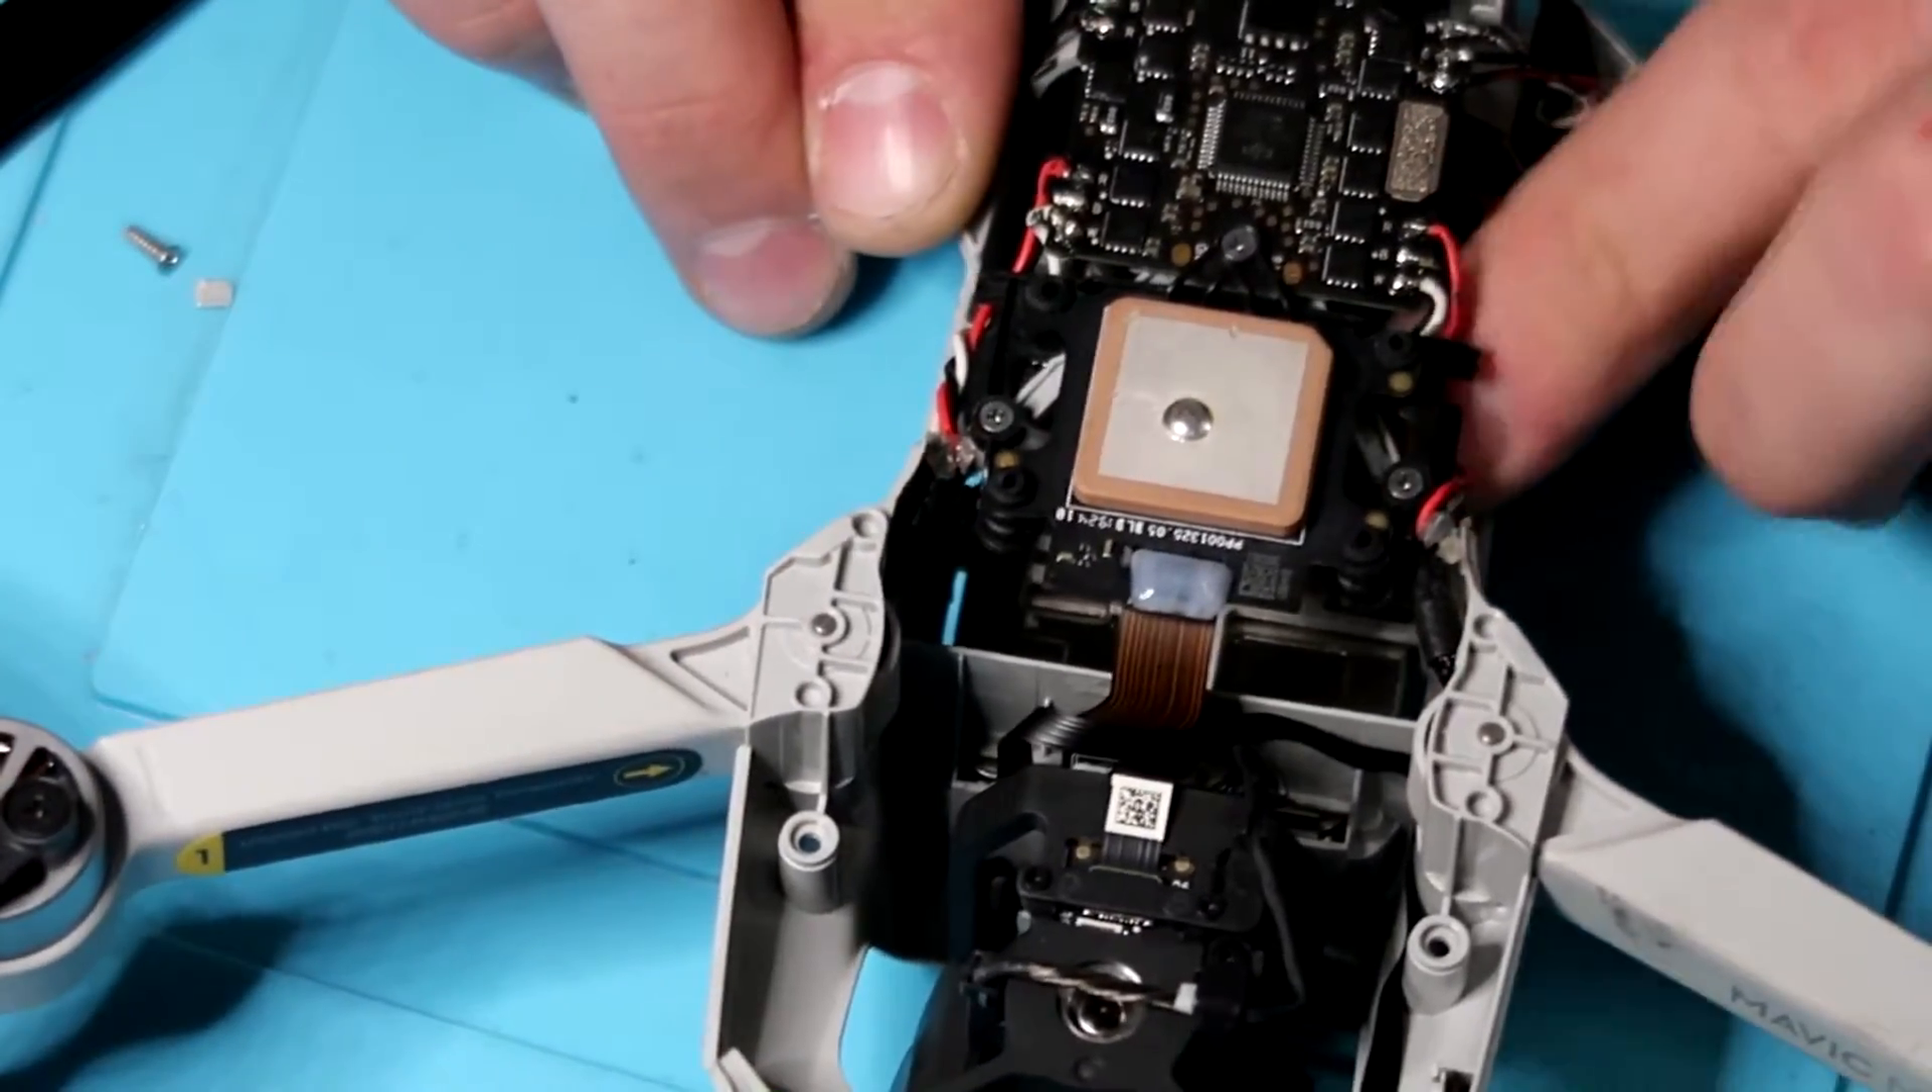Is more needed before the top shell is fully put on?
Yes.